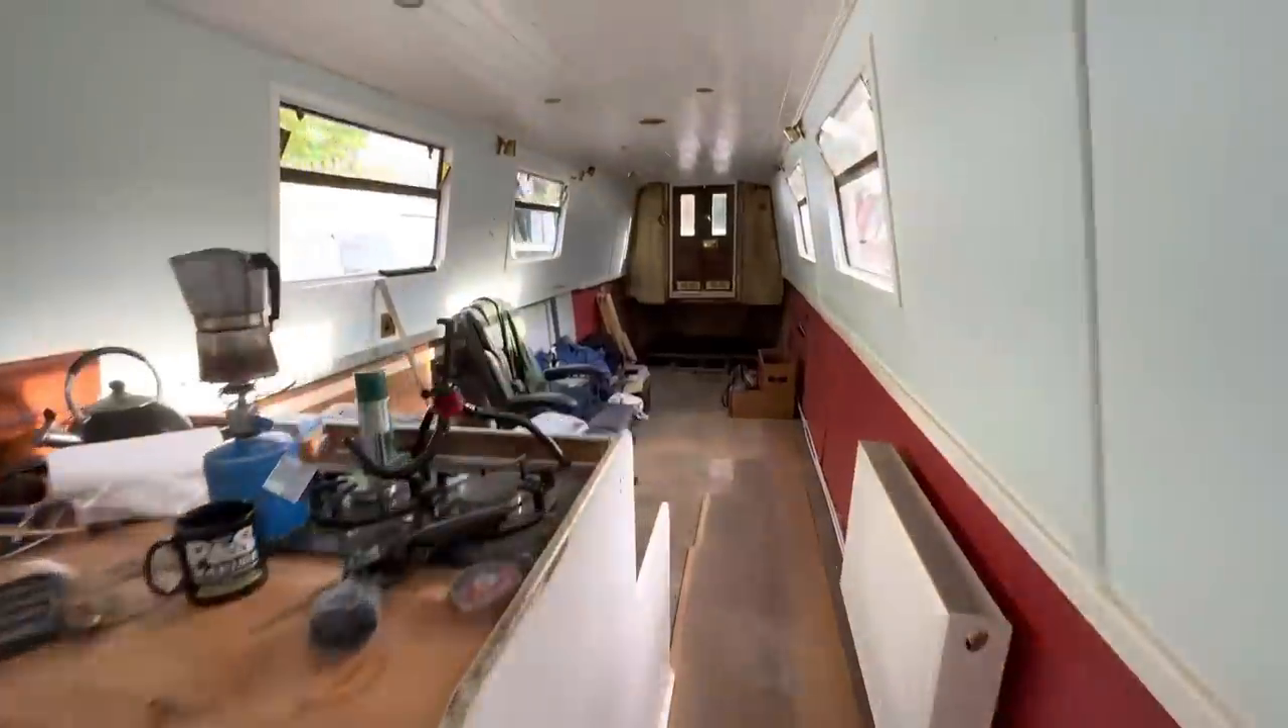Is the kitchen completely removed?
No.